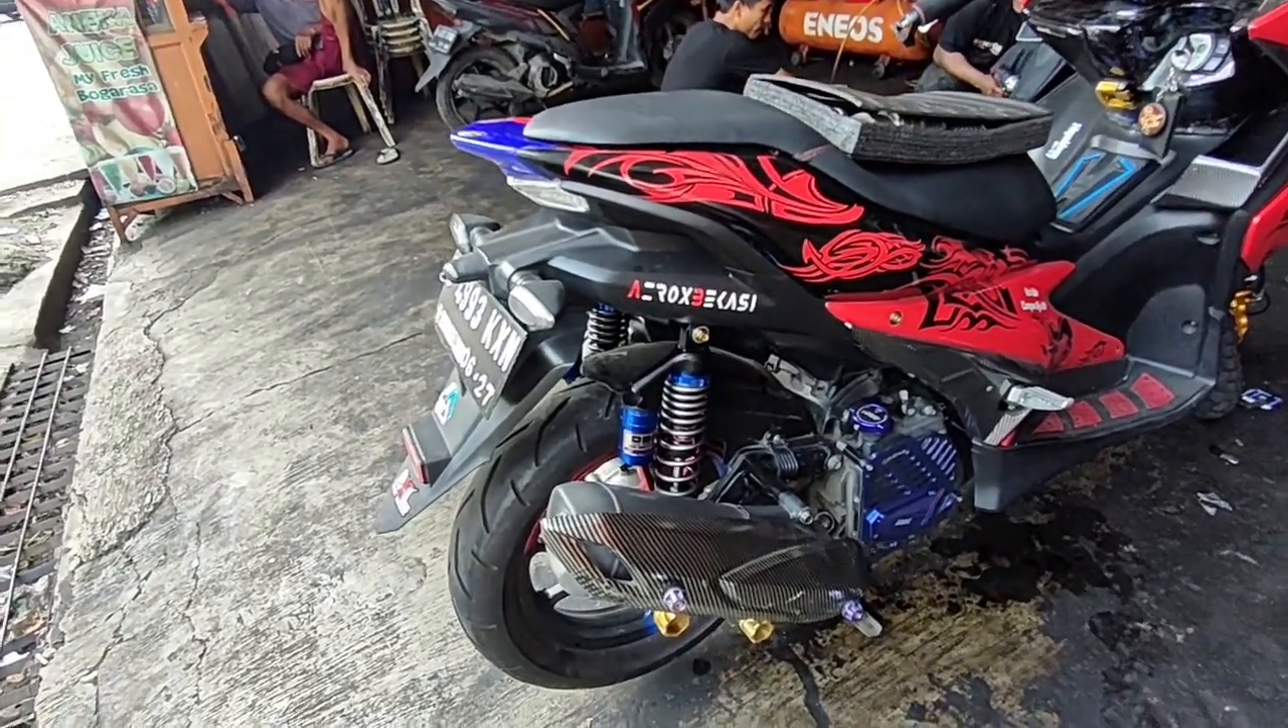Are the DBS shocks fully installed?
Yes.